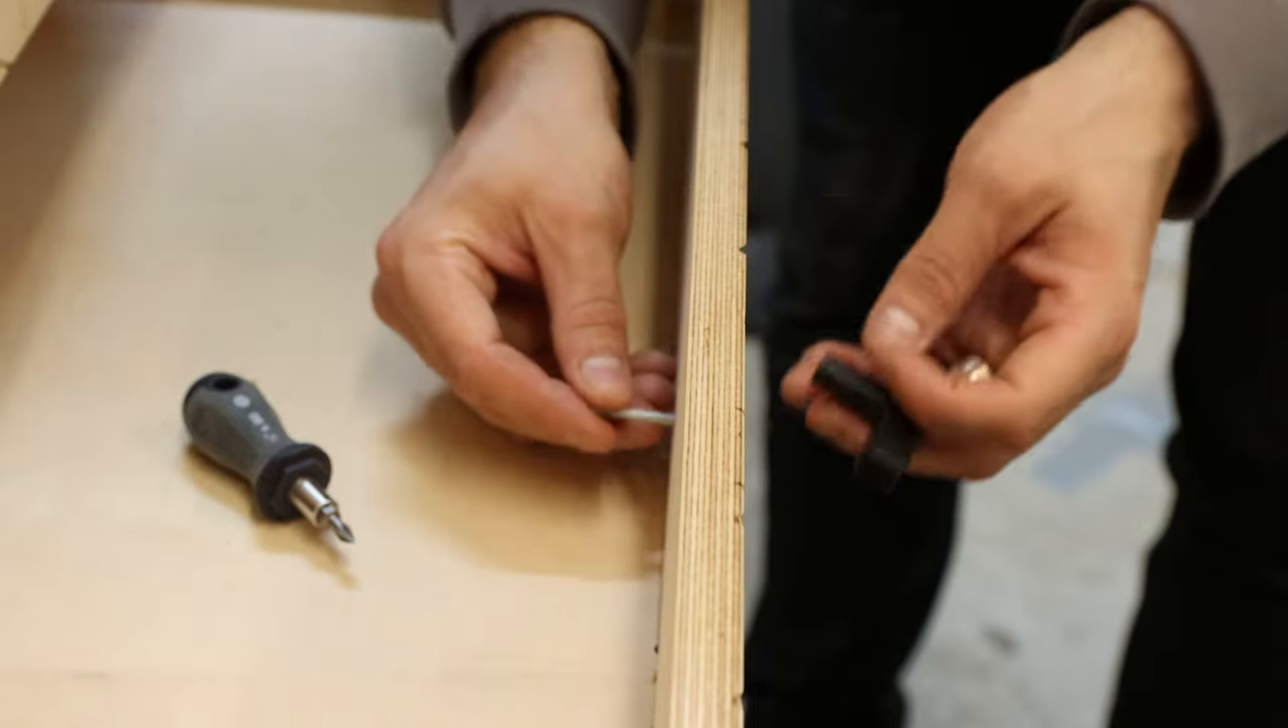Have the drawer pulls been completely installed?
No.